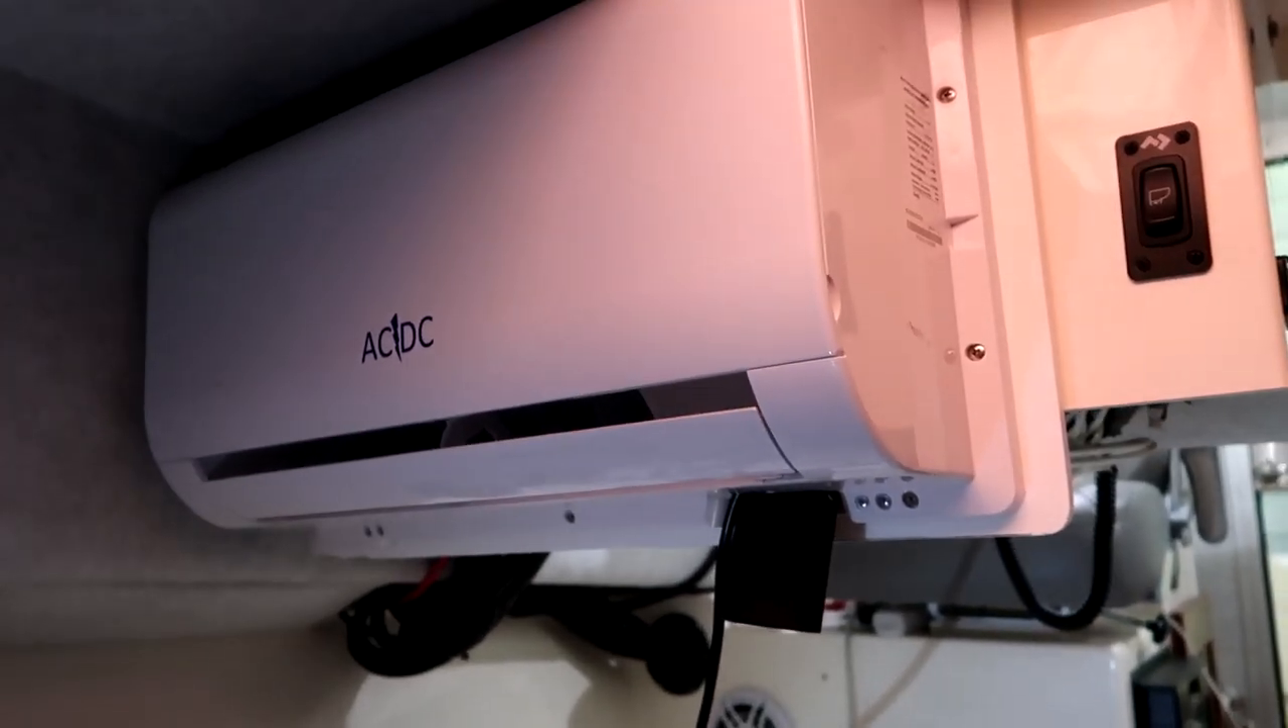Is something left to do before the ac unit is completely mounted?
No.